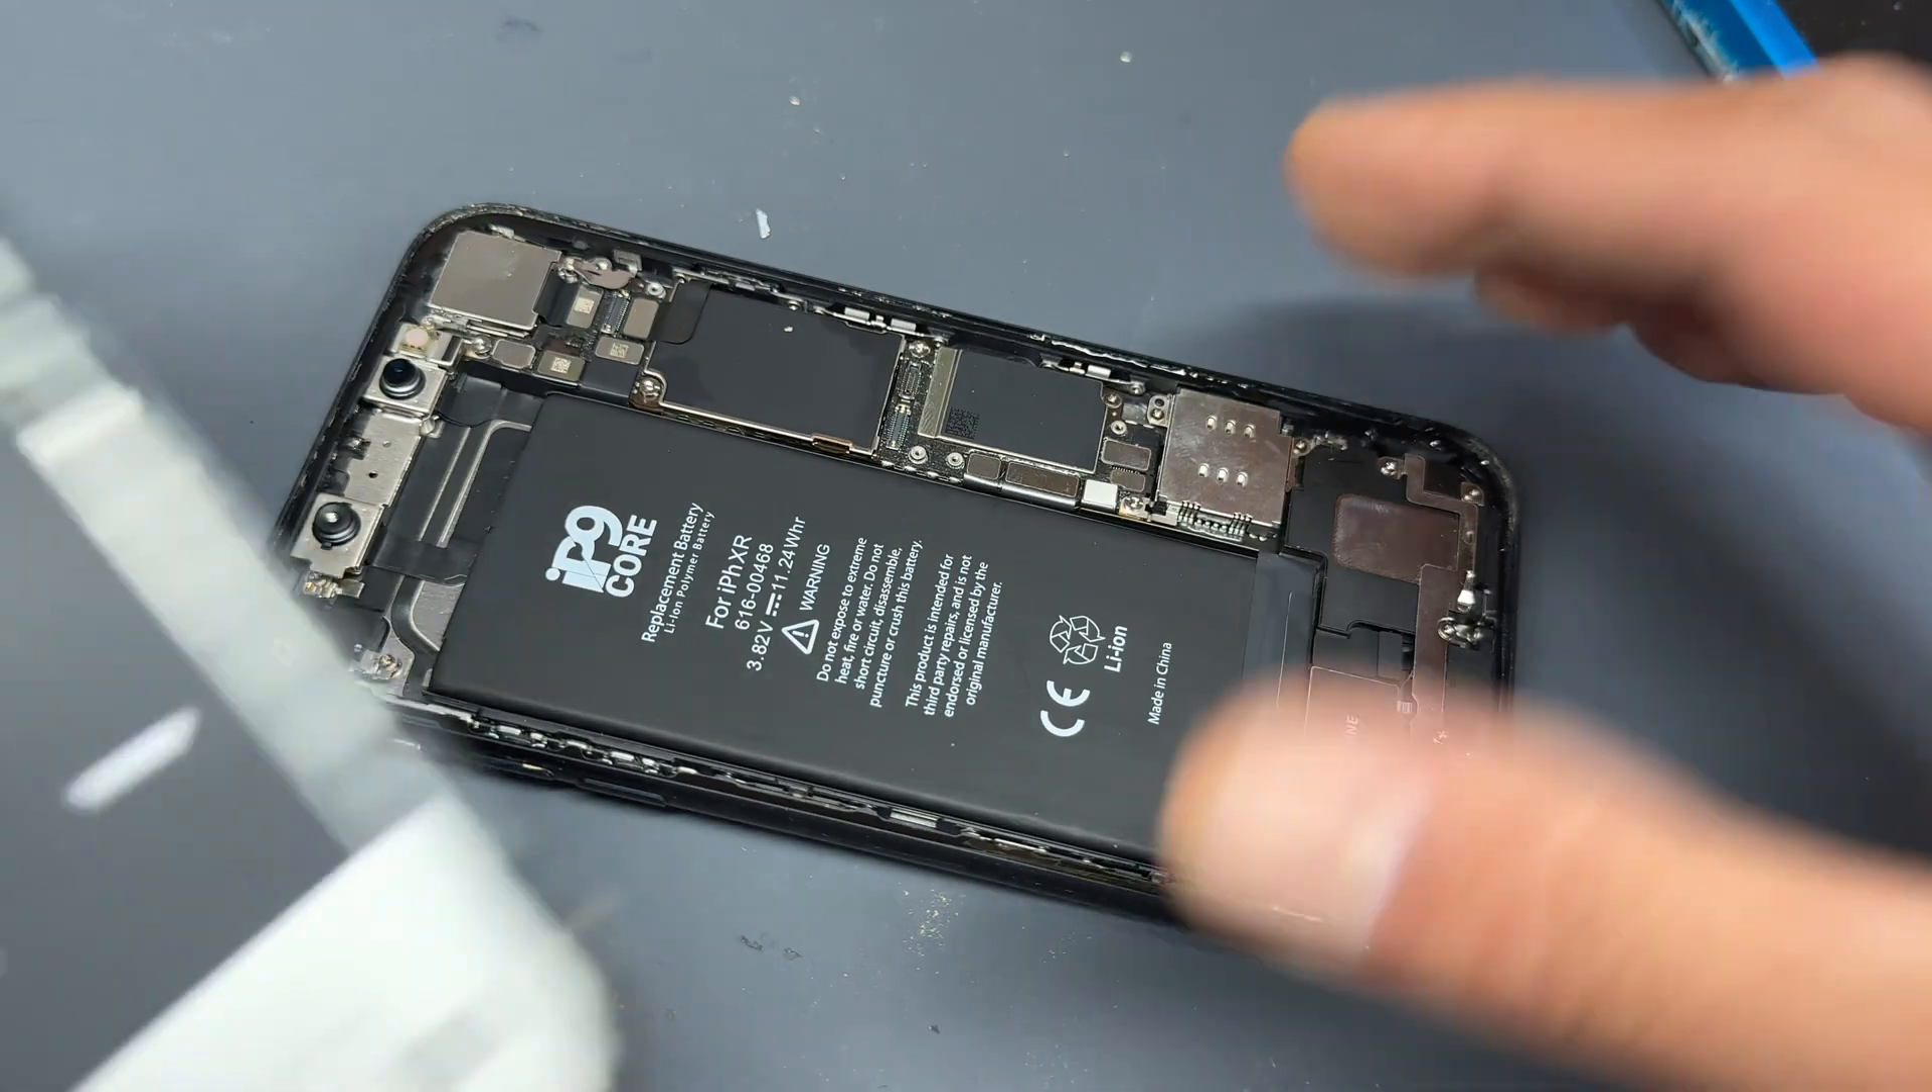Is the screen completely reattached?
No.